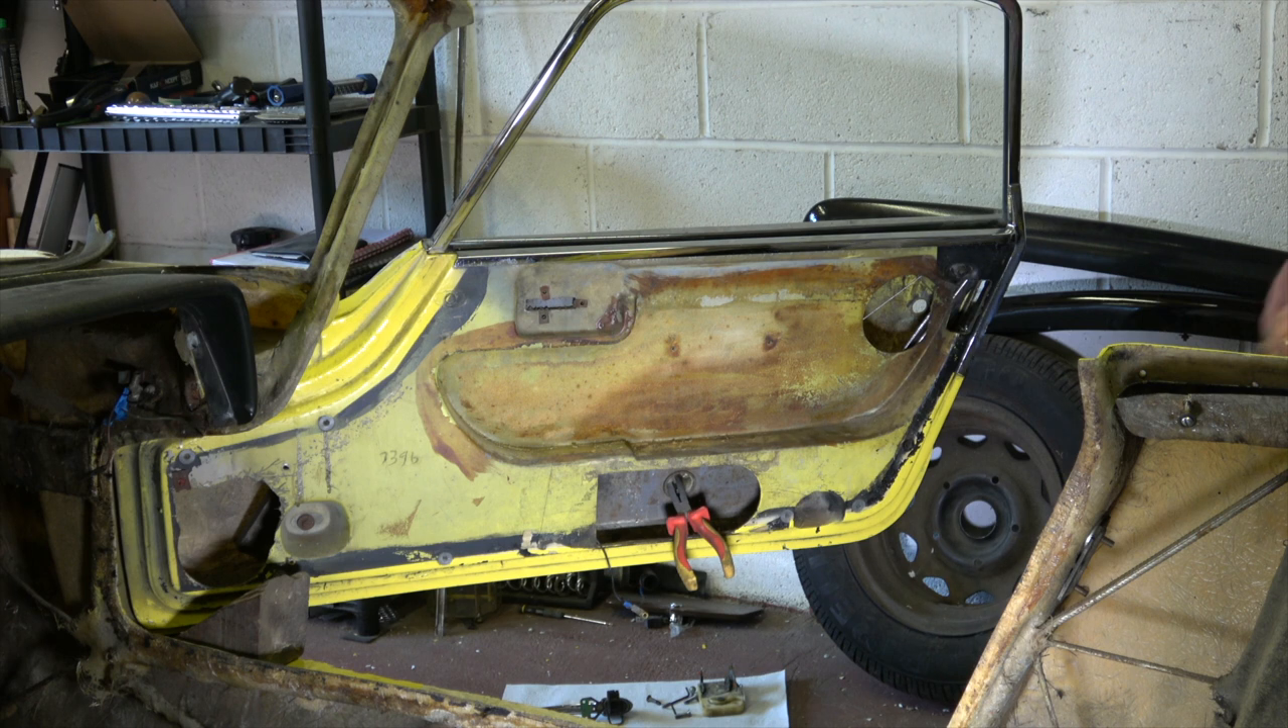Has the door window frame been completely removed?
No.